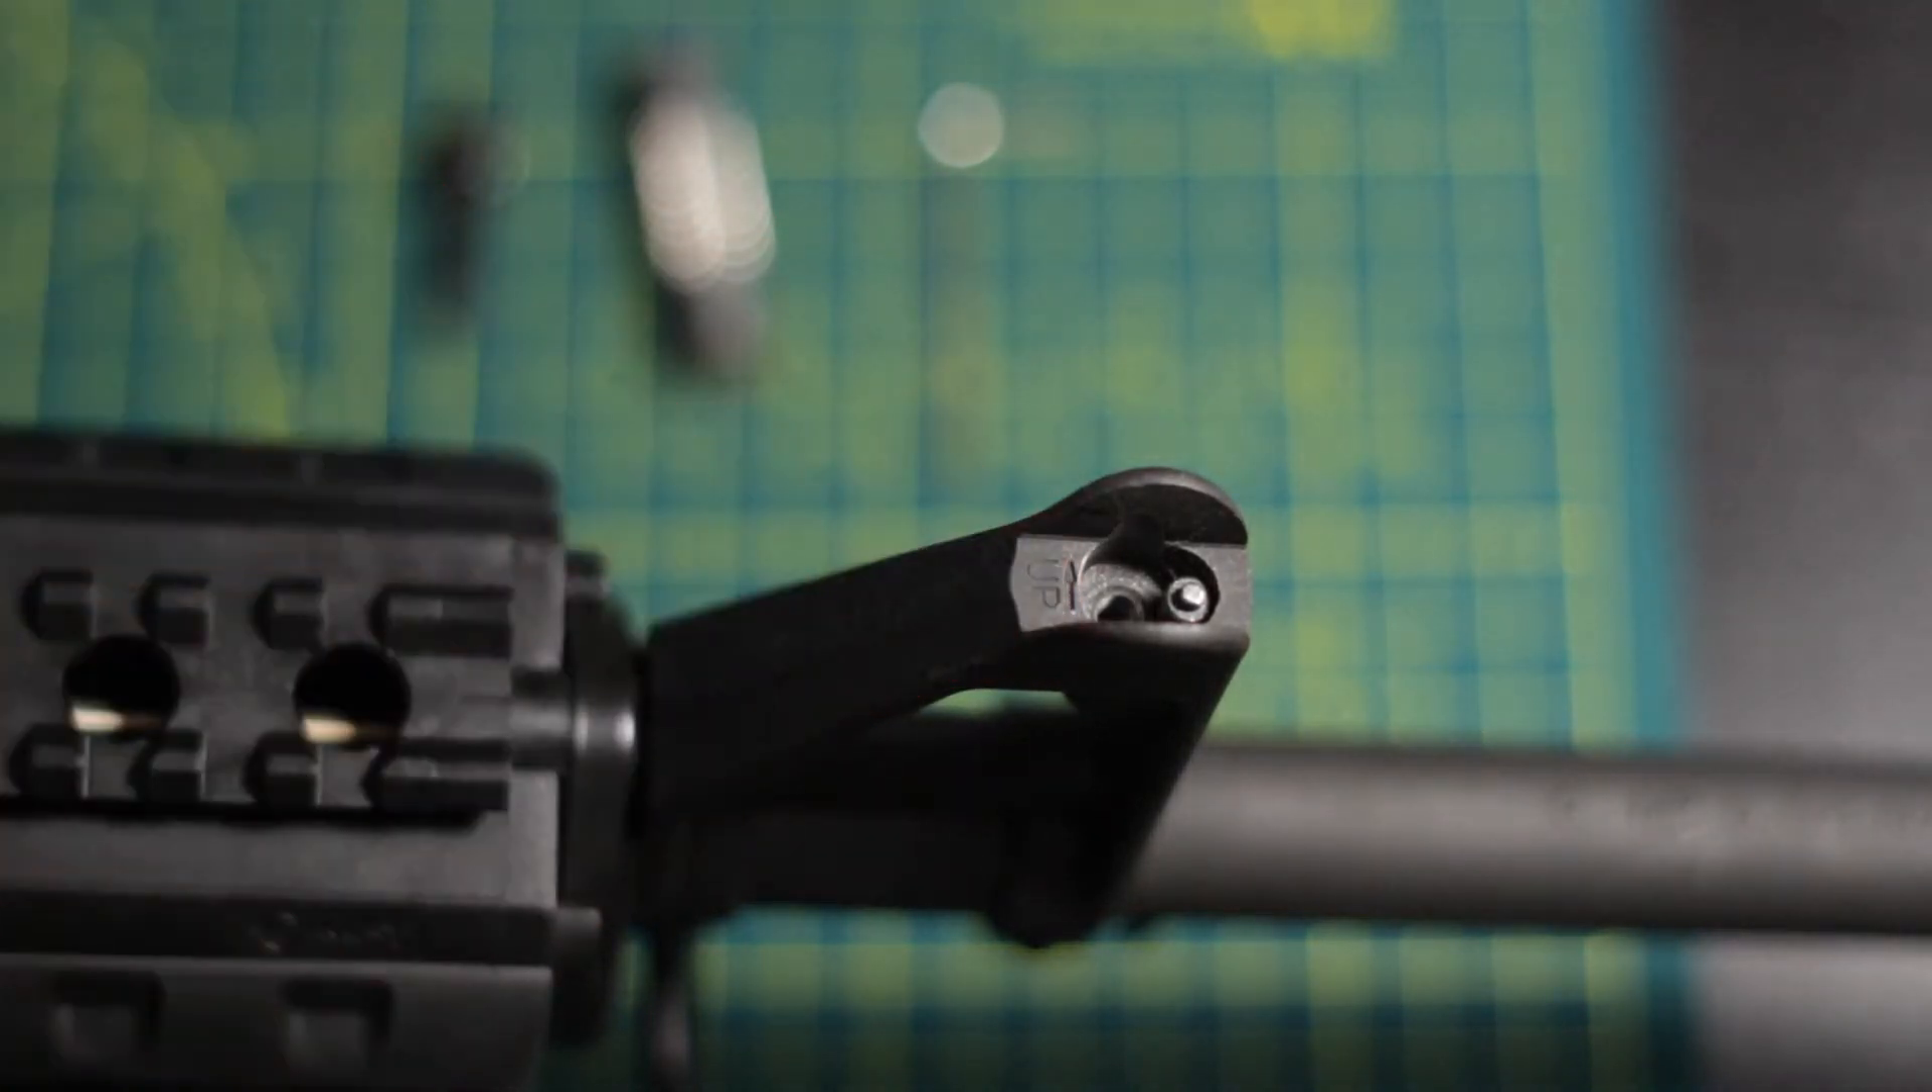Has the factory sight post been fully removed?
Yes.